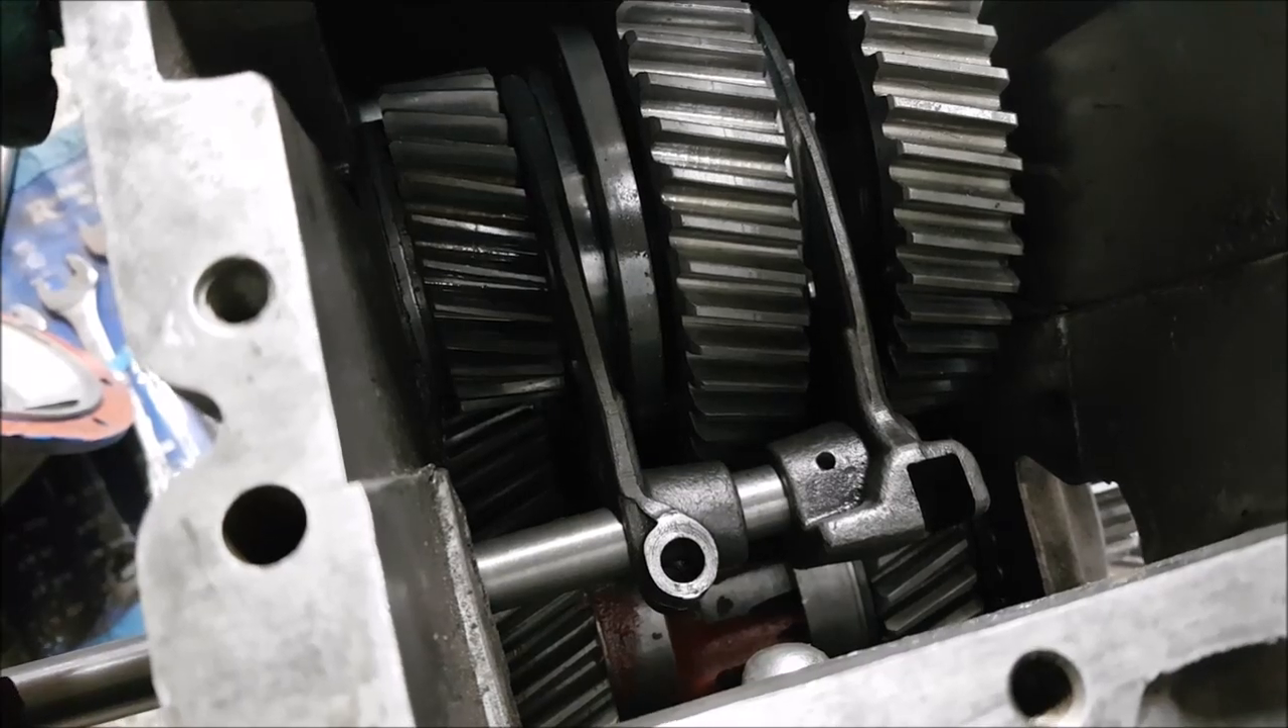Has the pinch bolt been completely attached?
No.